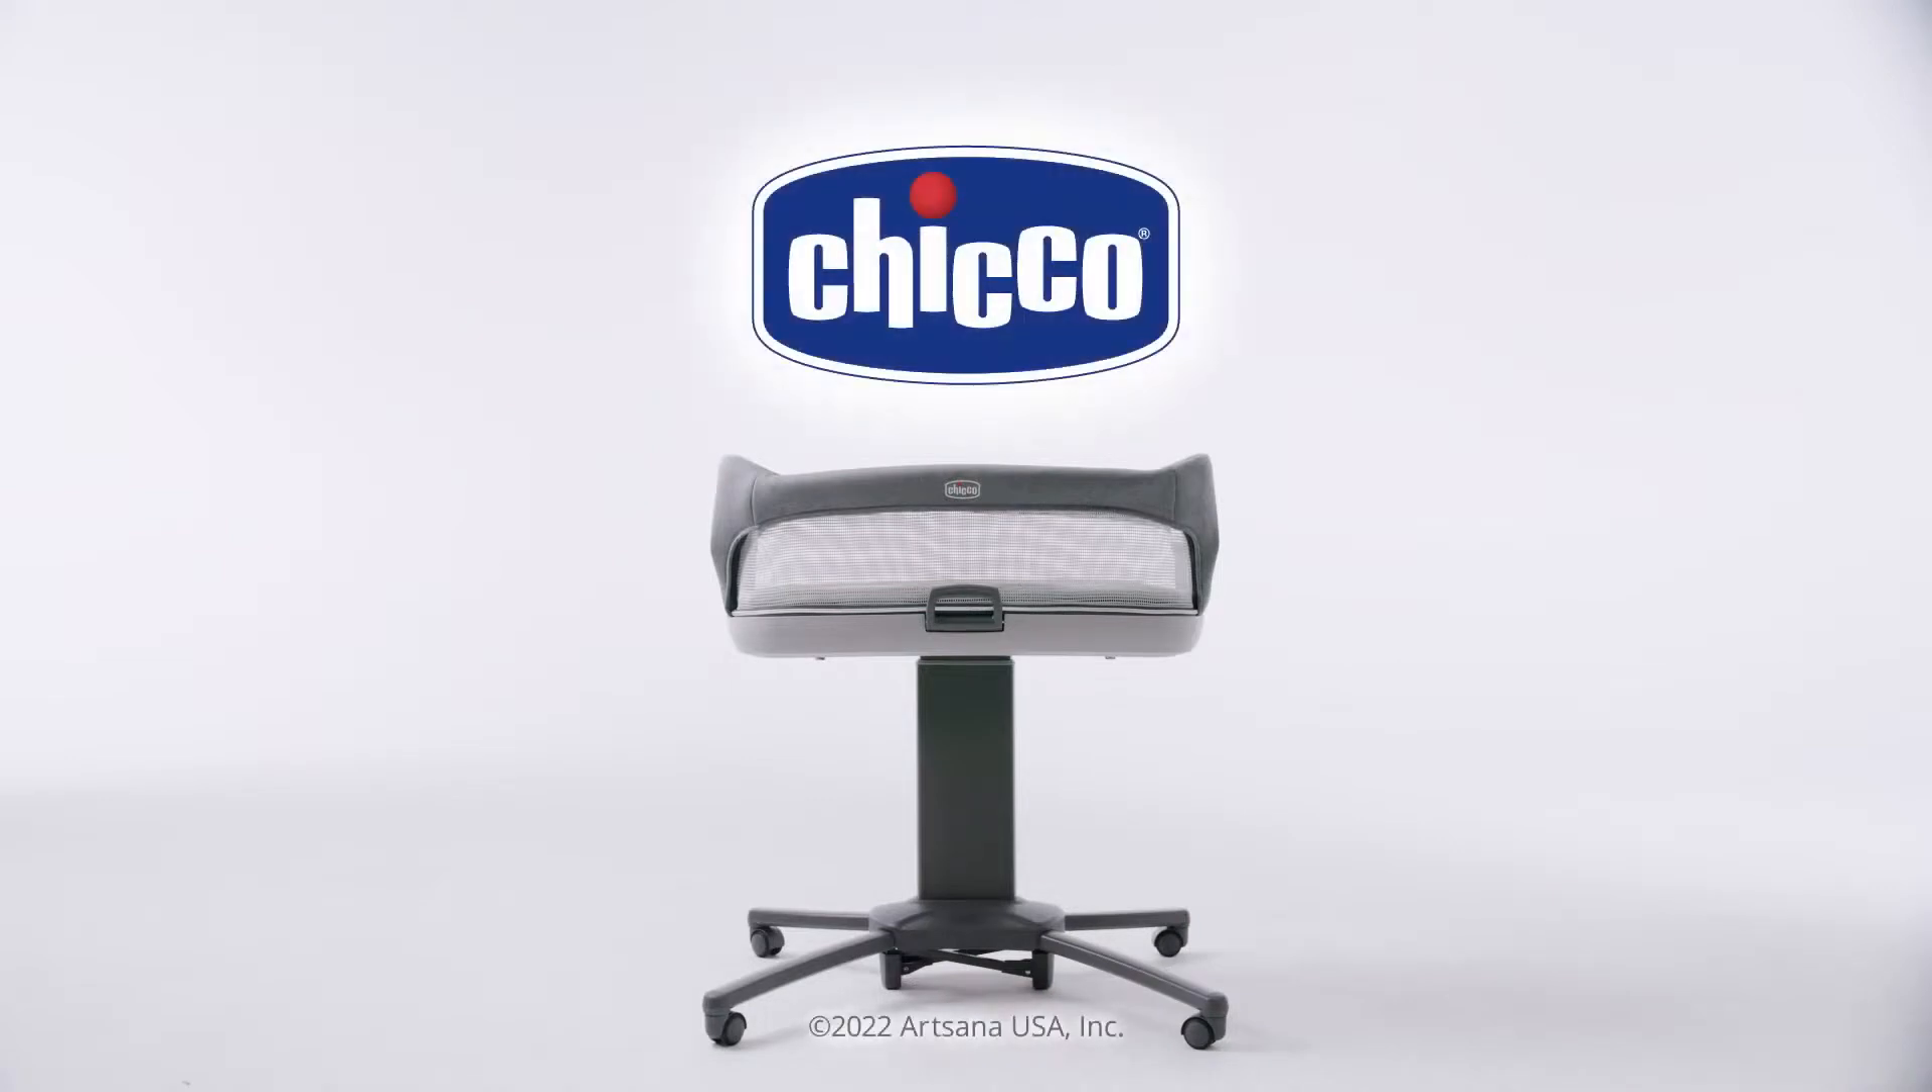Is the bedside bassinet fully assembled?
Yes.